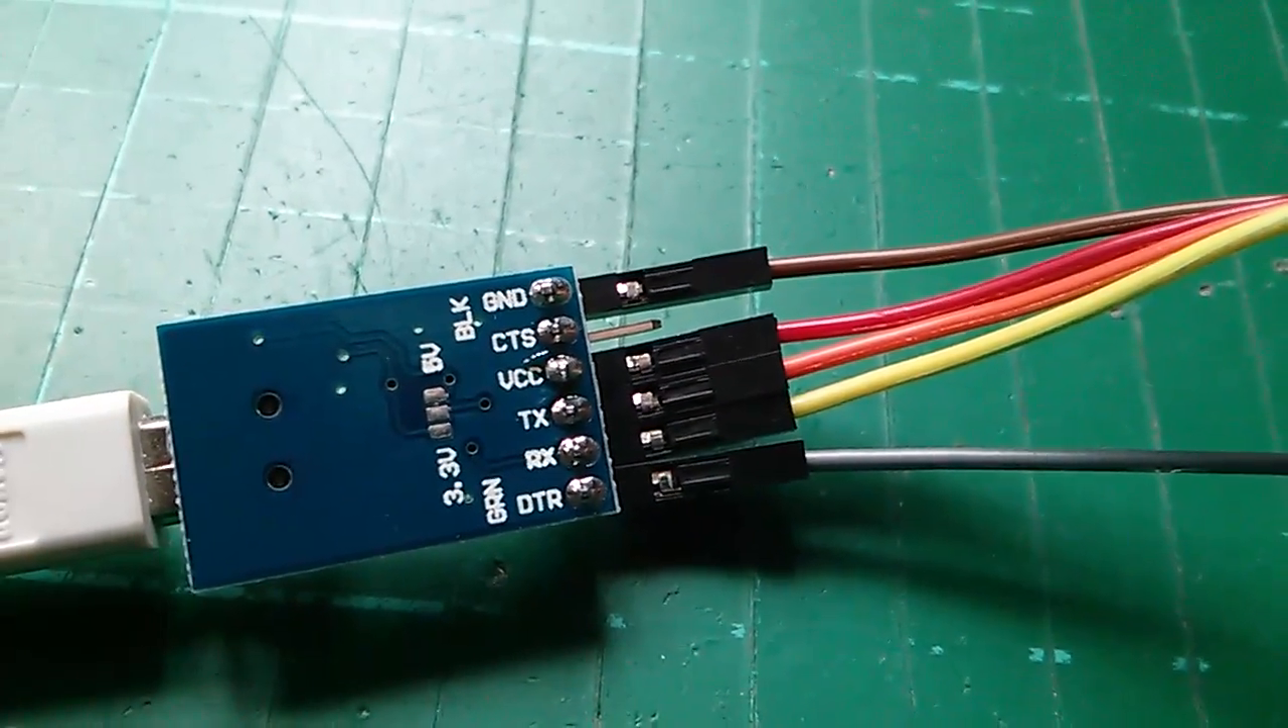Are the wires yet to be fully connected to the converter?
No.